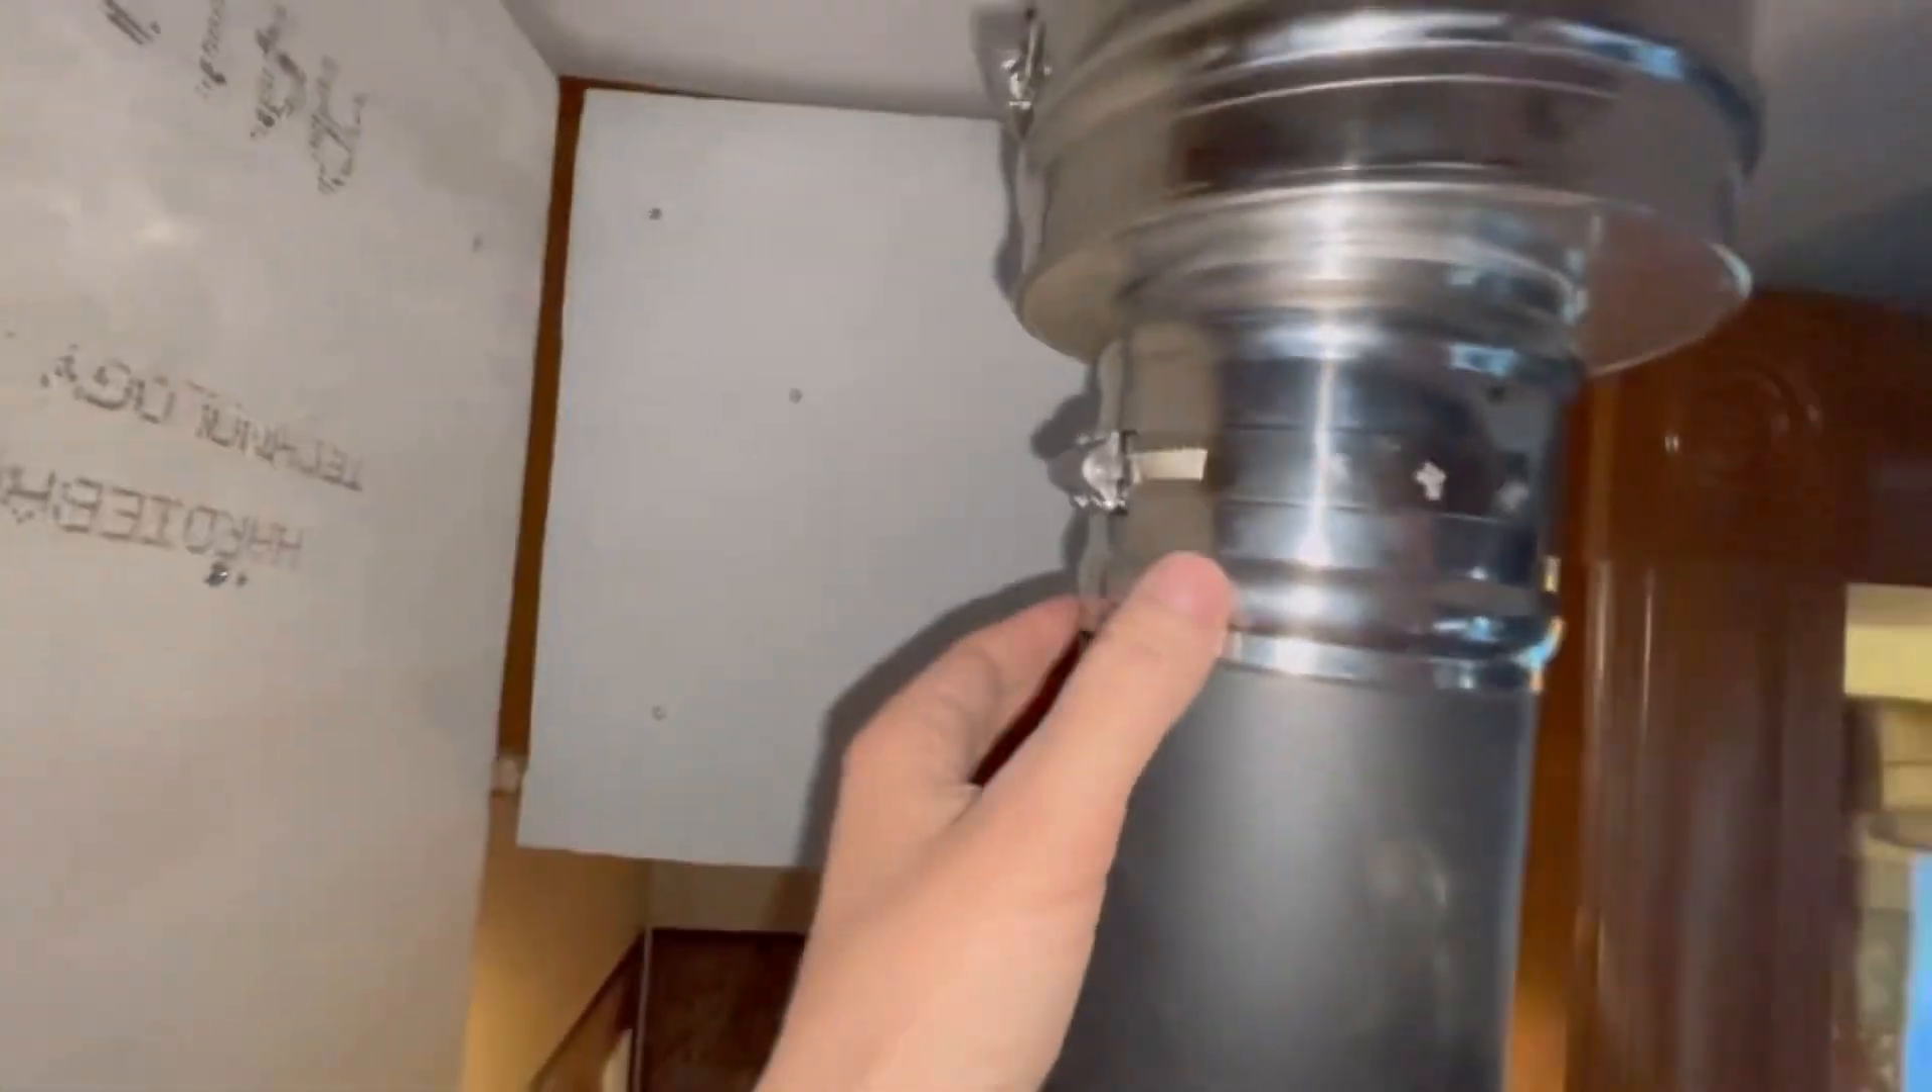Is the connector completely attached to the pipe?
Yes.